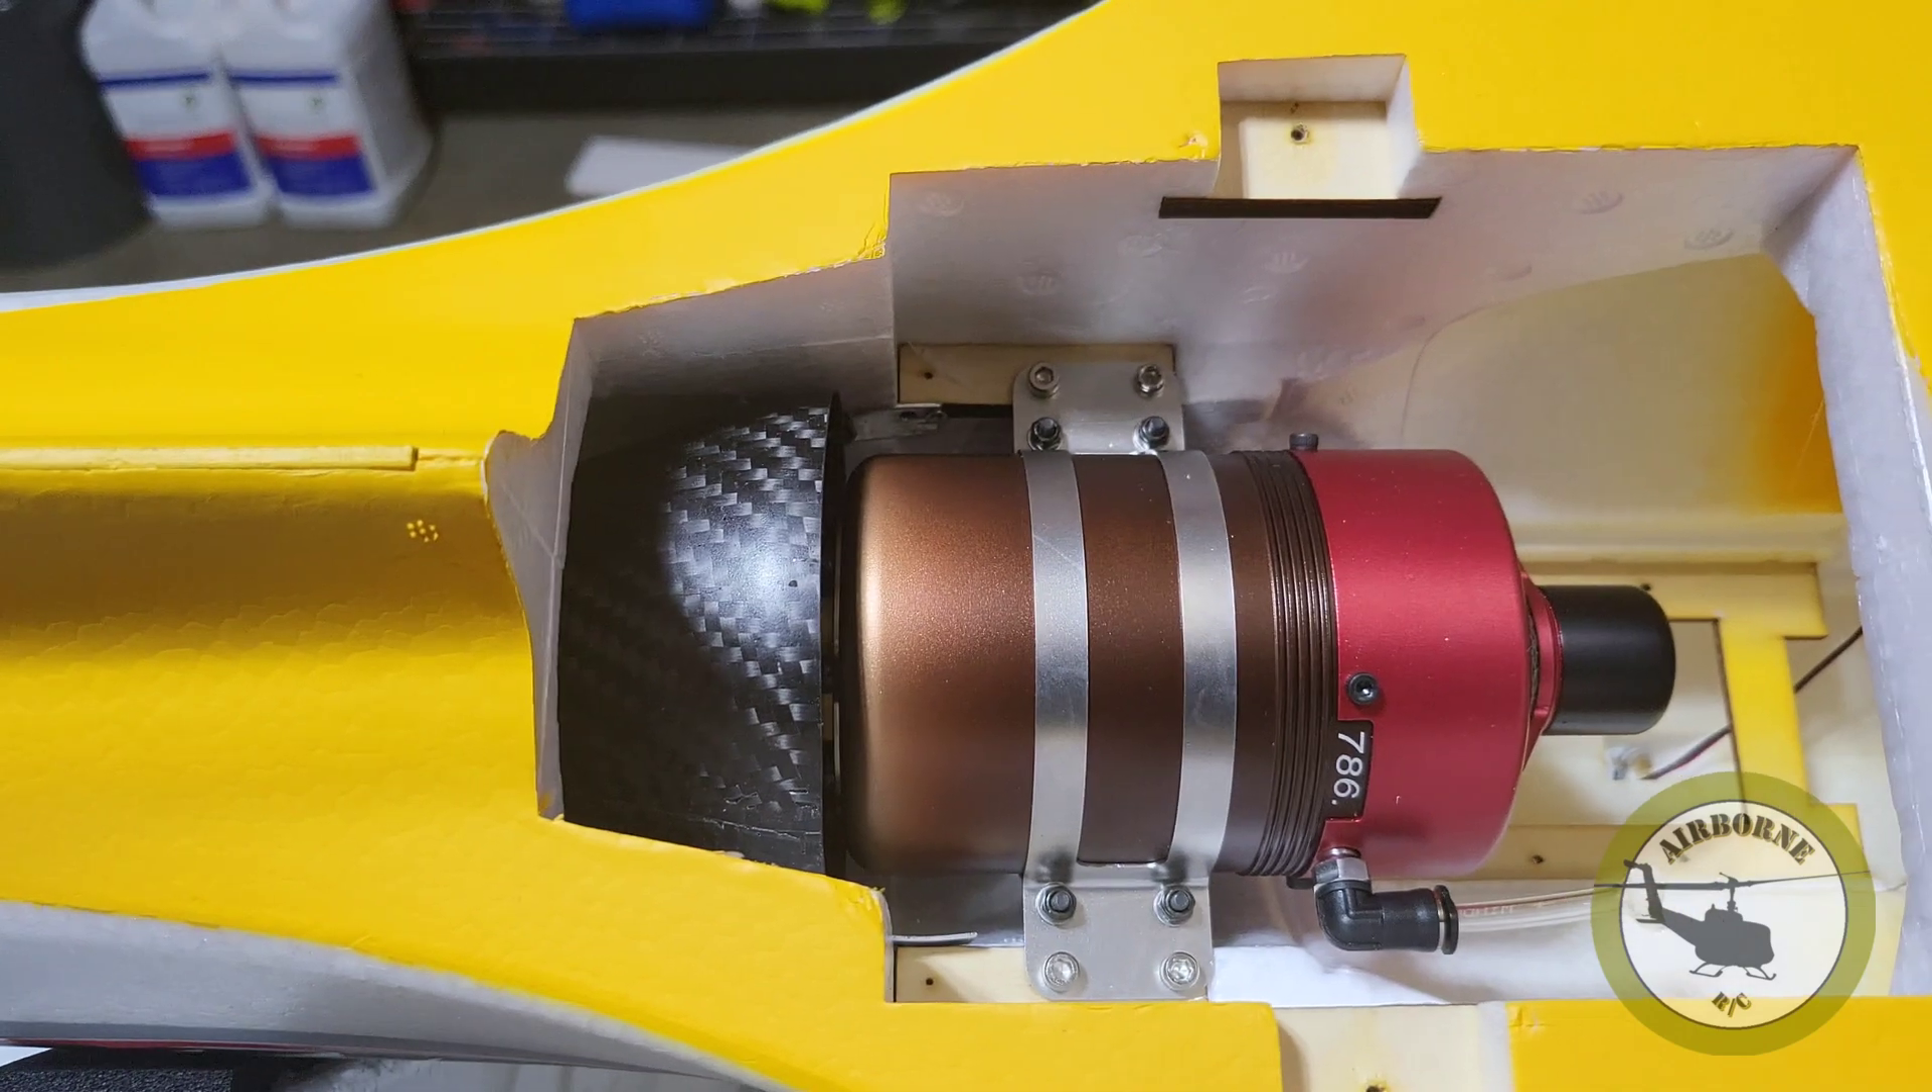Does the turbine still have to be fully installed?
No.